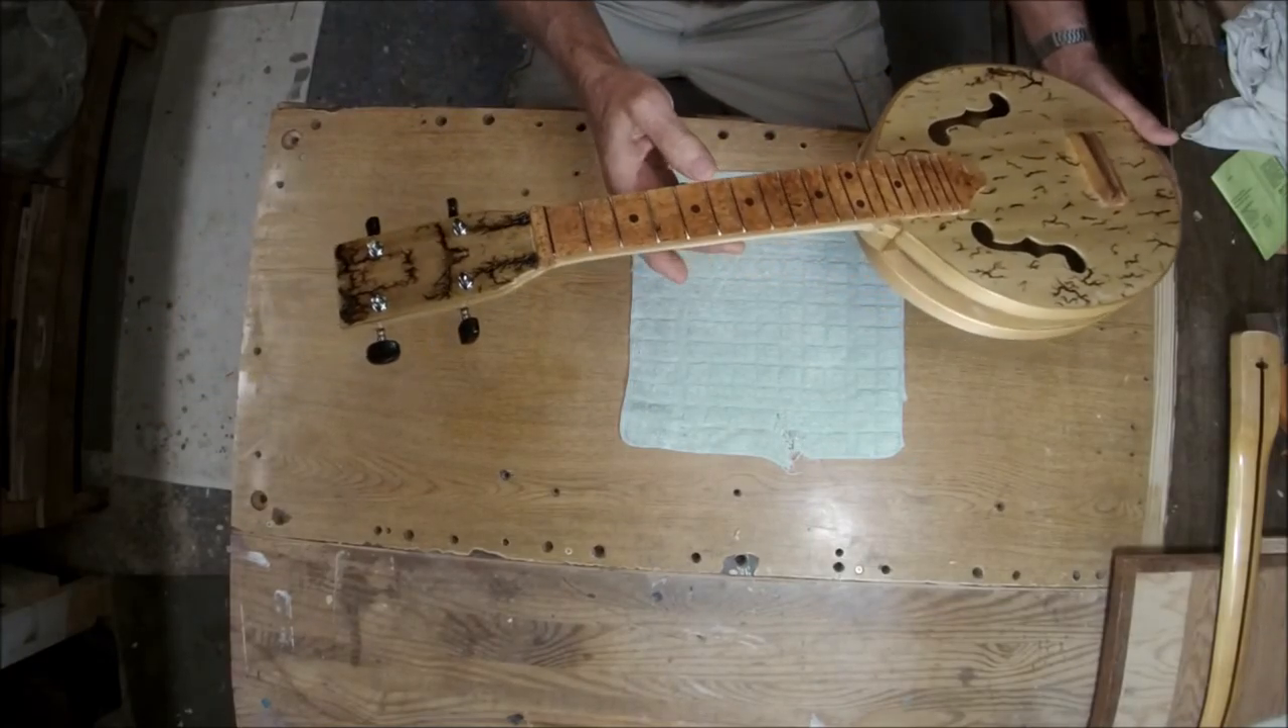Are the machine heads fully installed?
Yes.